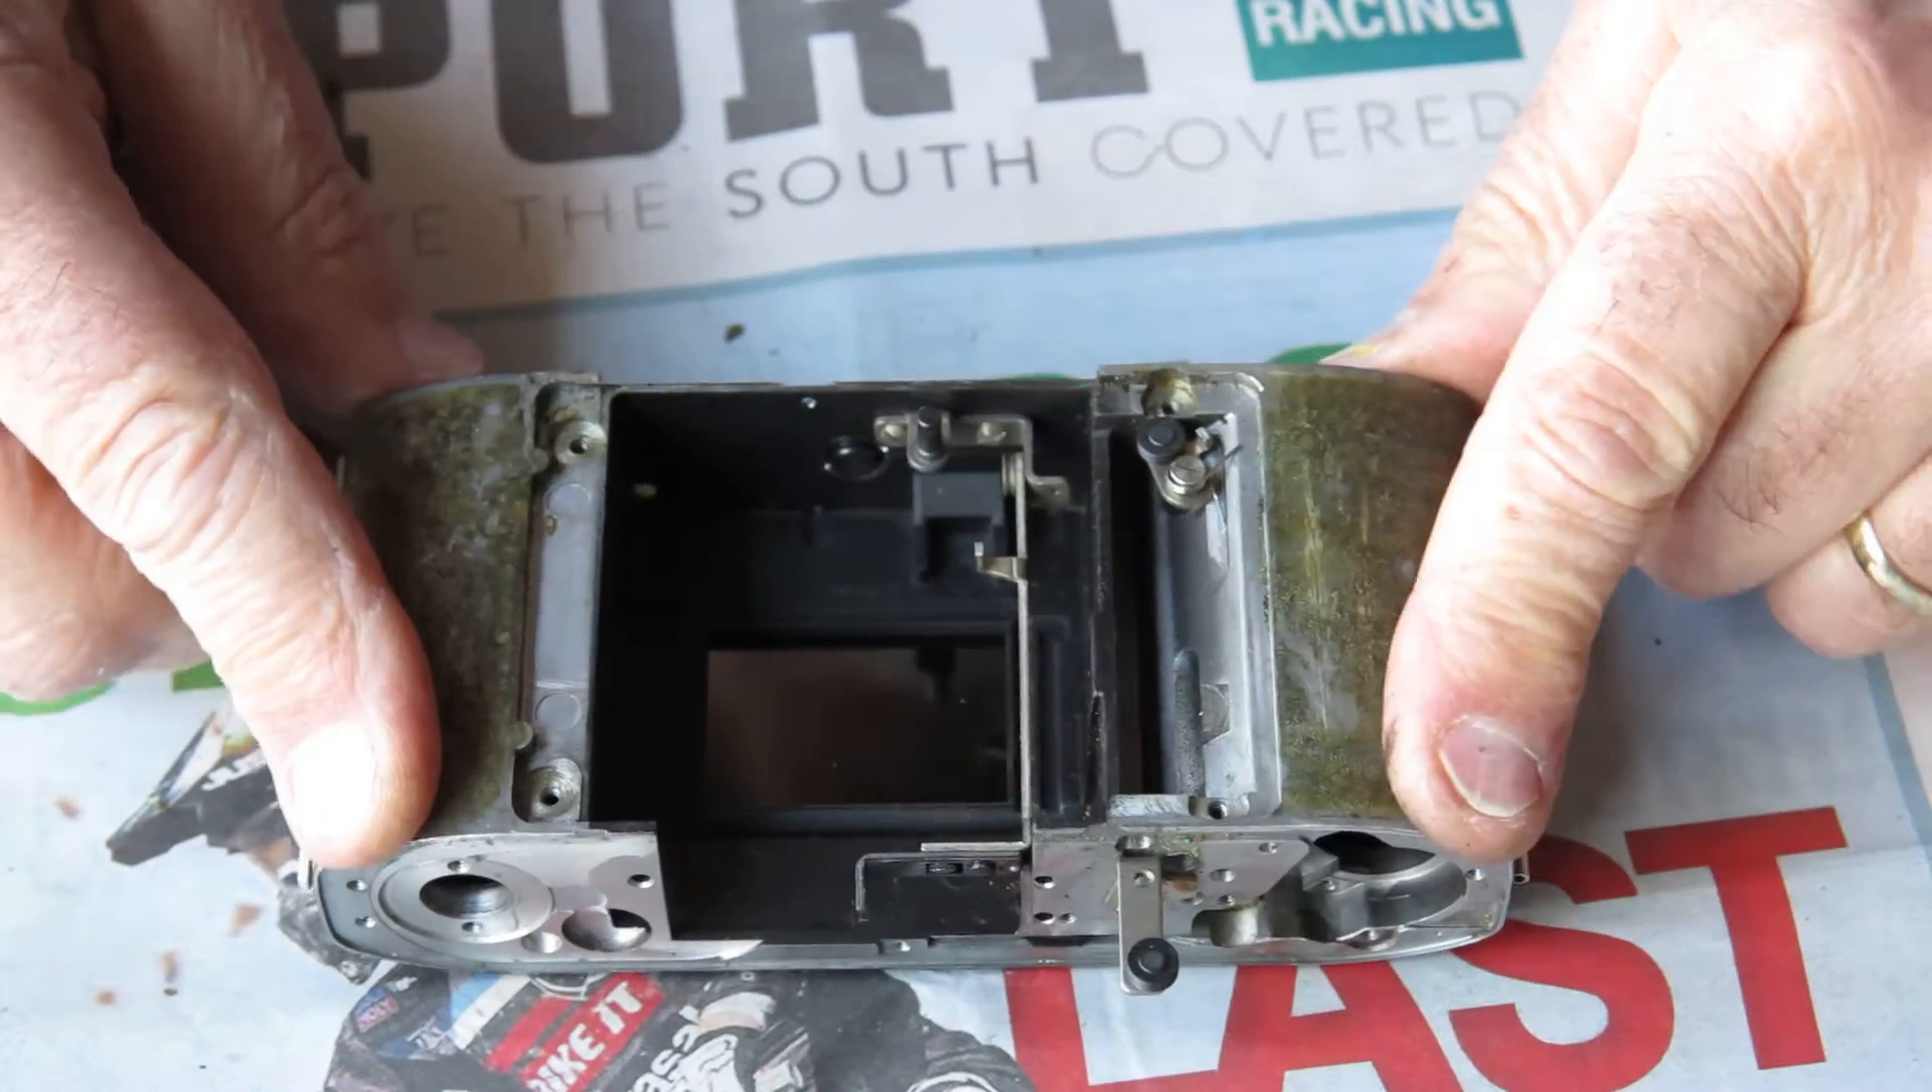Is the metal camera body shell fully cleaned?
No.